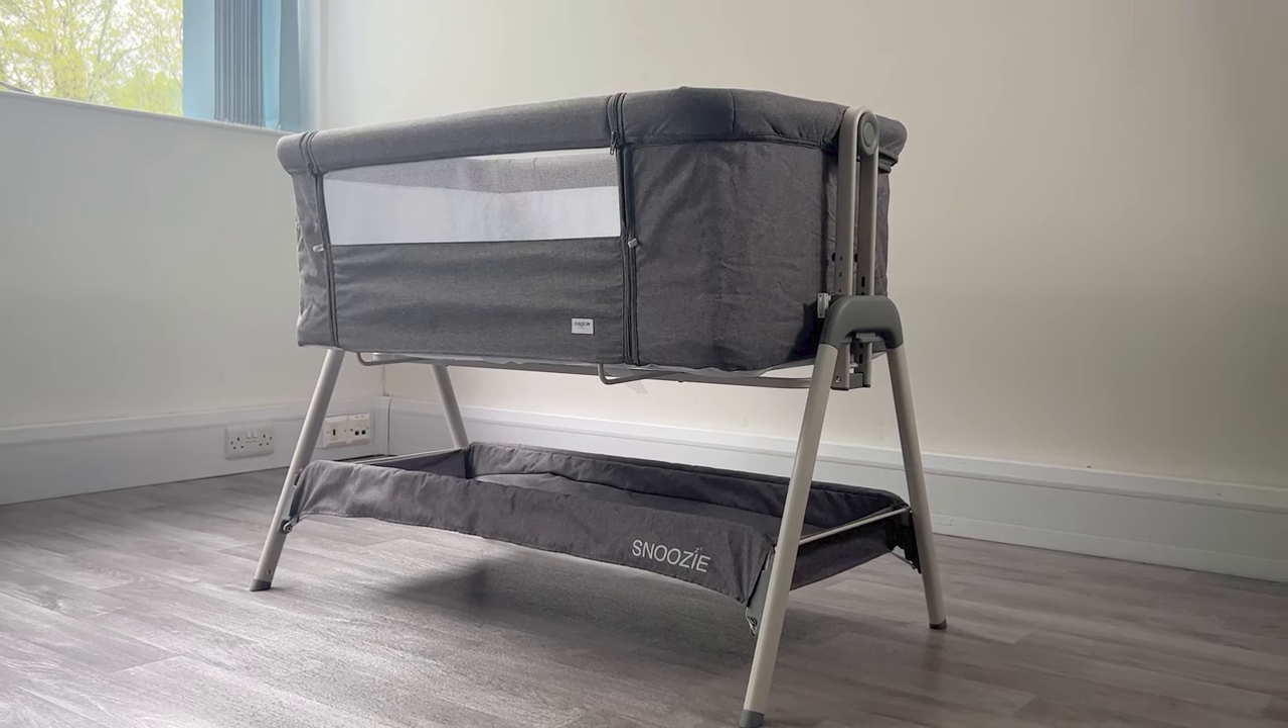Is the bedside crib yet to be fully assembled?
No.